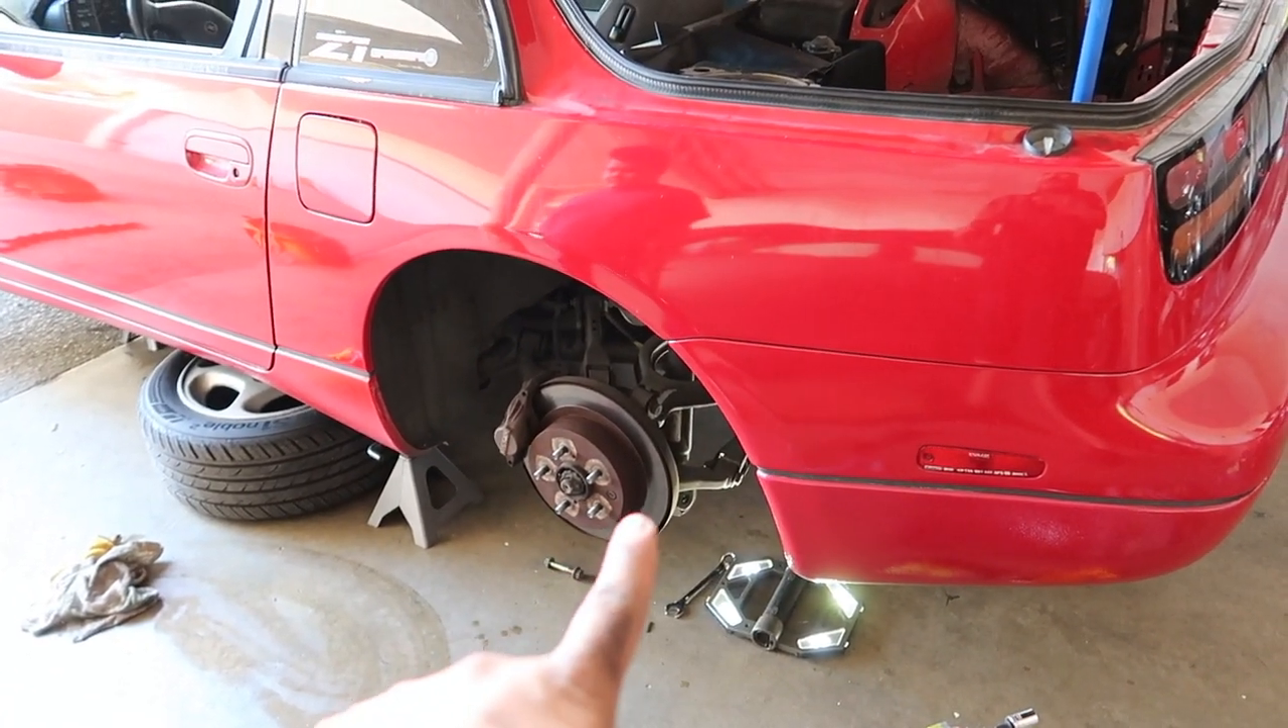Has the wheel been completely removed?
Yes.